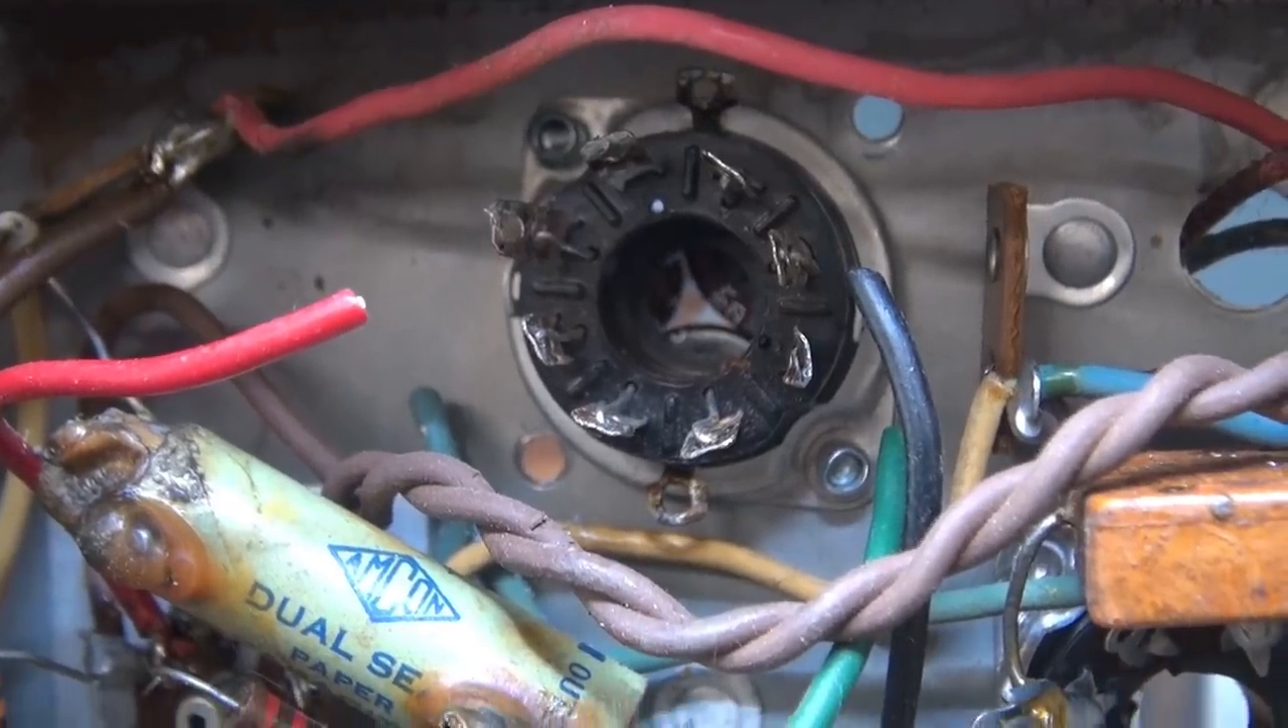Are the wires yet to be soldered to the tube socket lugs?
Yes.